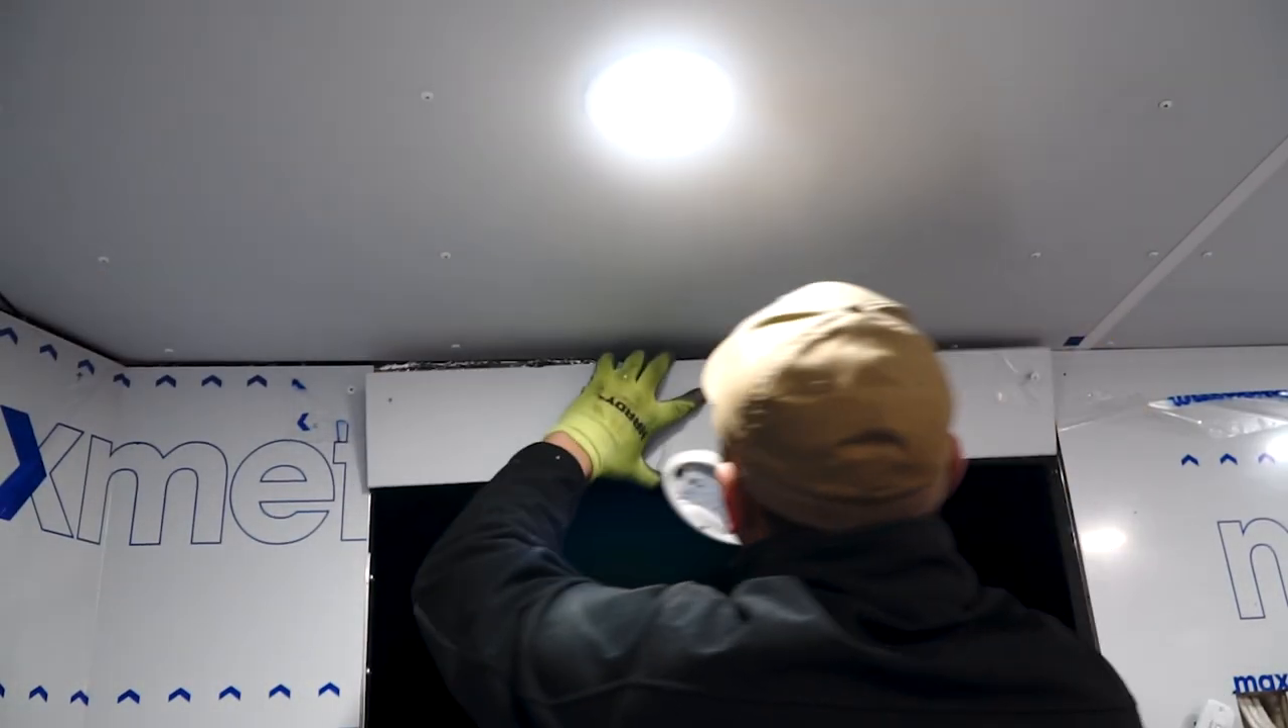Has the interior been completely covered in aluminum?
No.